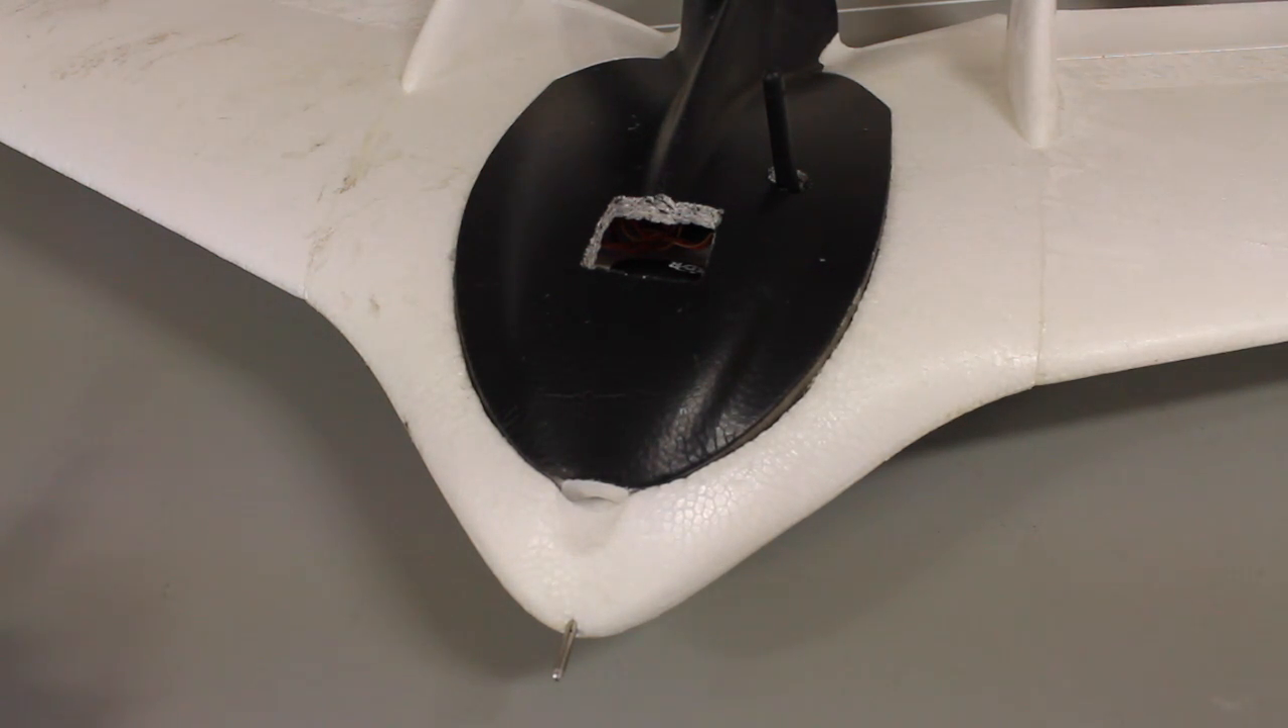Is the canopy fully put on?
Yes.